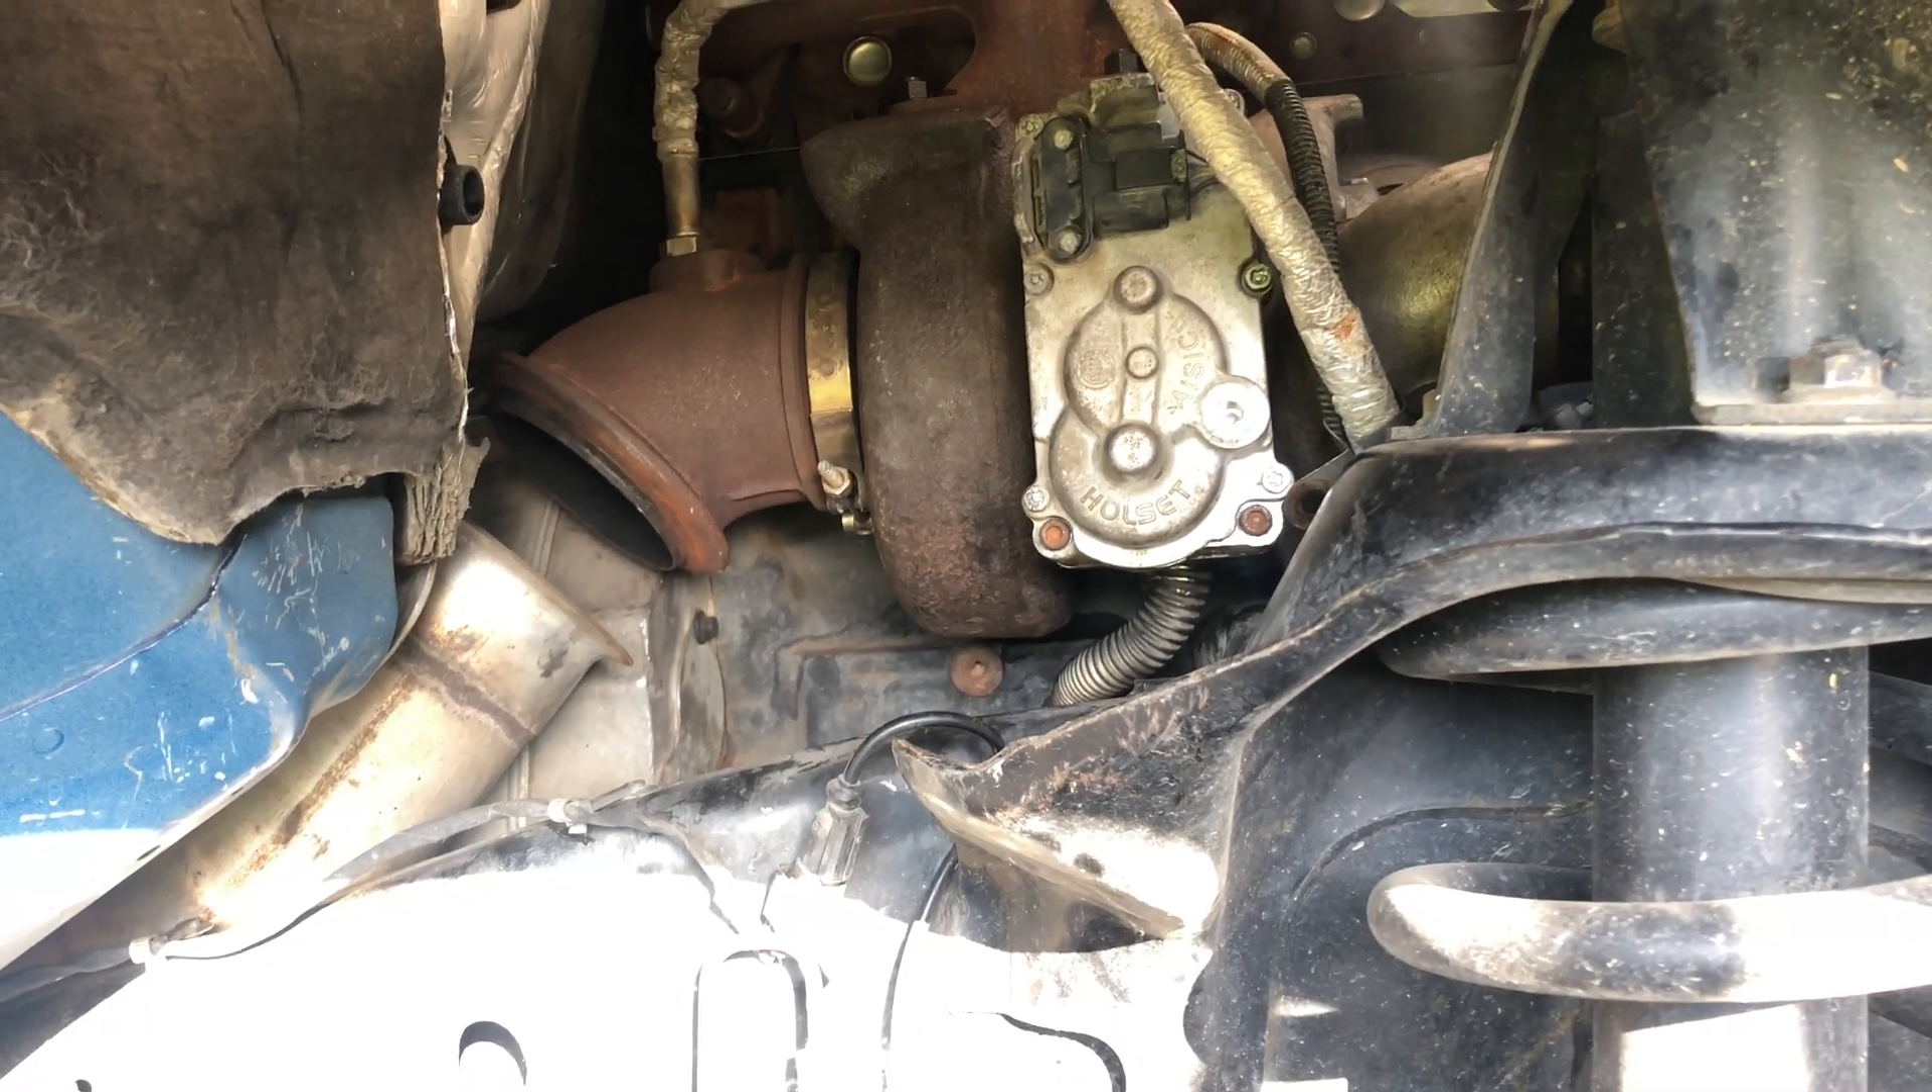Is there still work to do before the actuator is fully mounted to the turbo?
No.